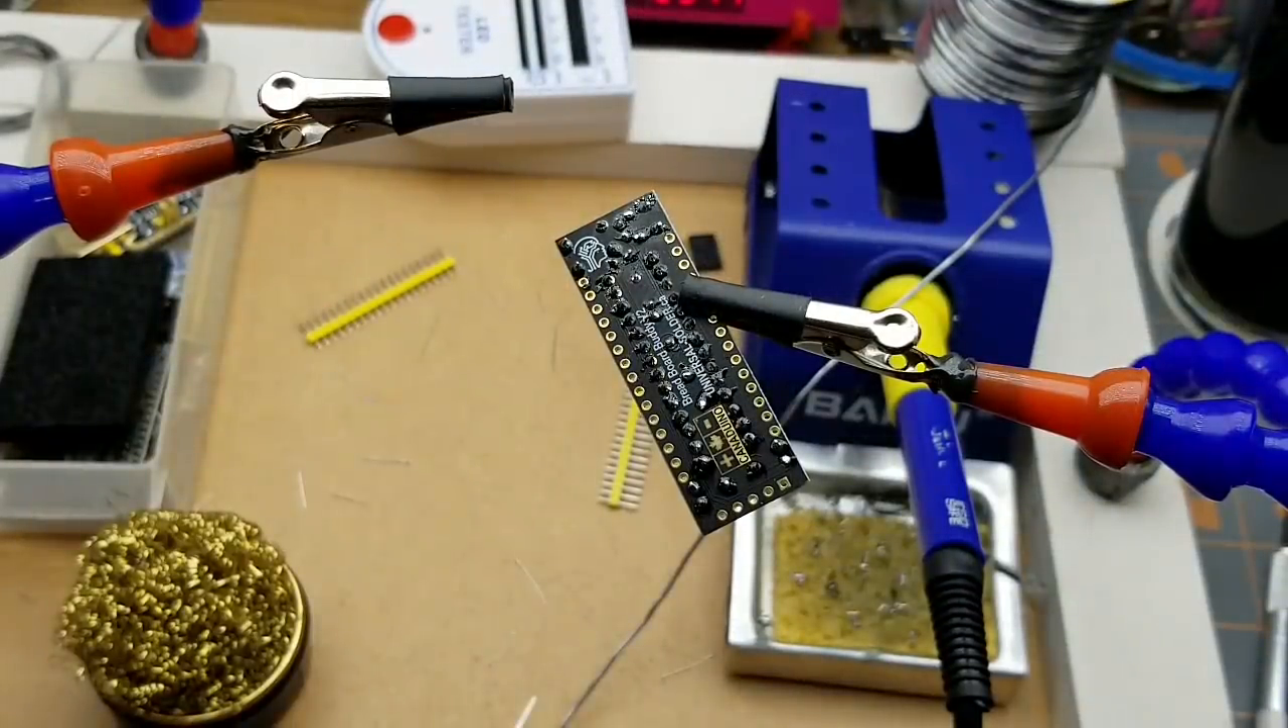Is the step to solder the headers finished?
No.